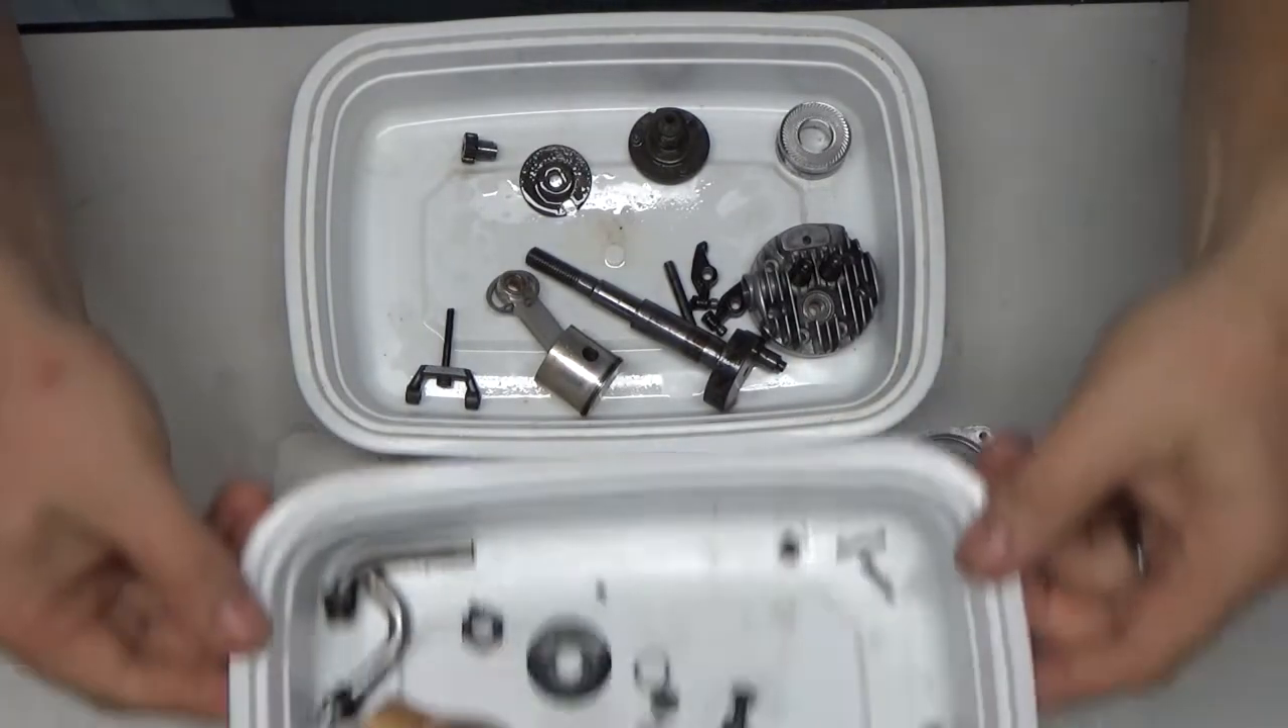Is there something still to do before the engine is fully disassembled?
No.